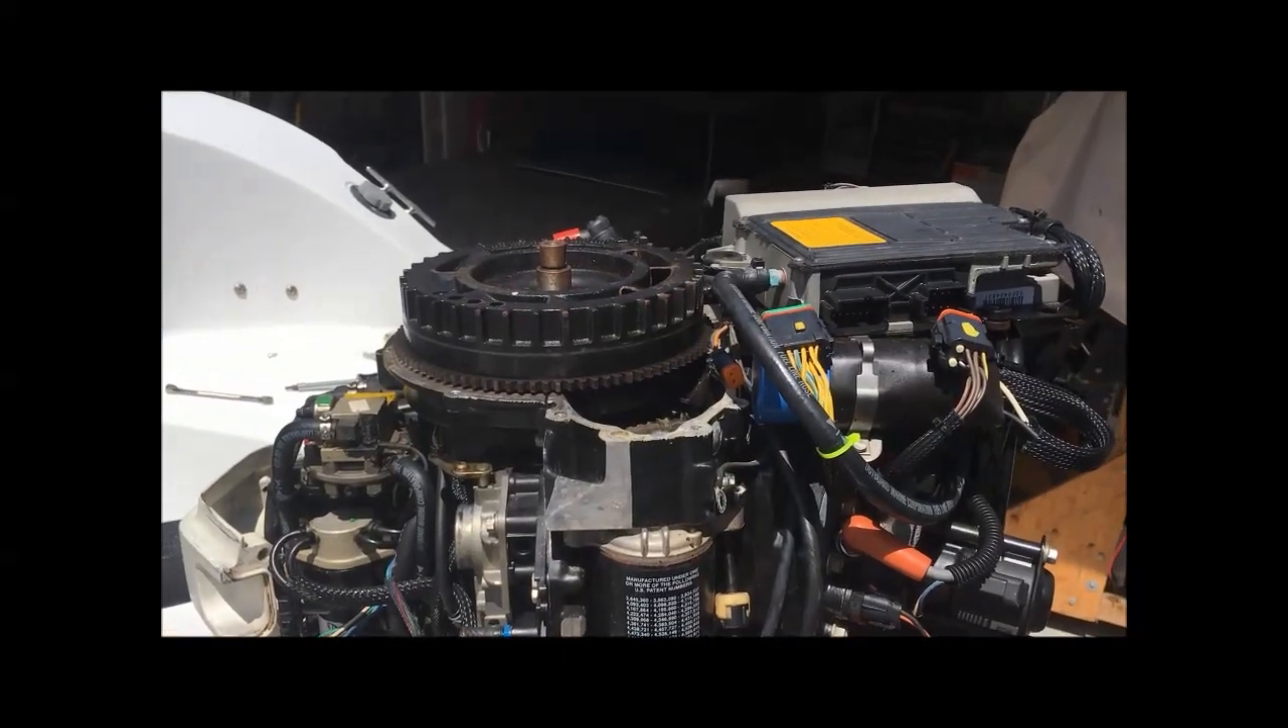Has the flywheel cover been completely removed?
Yes.